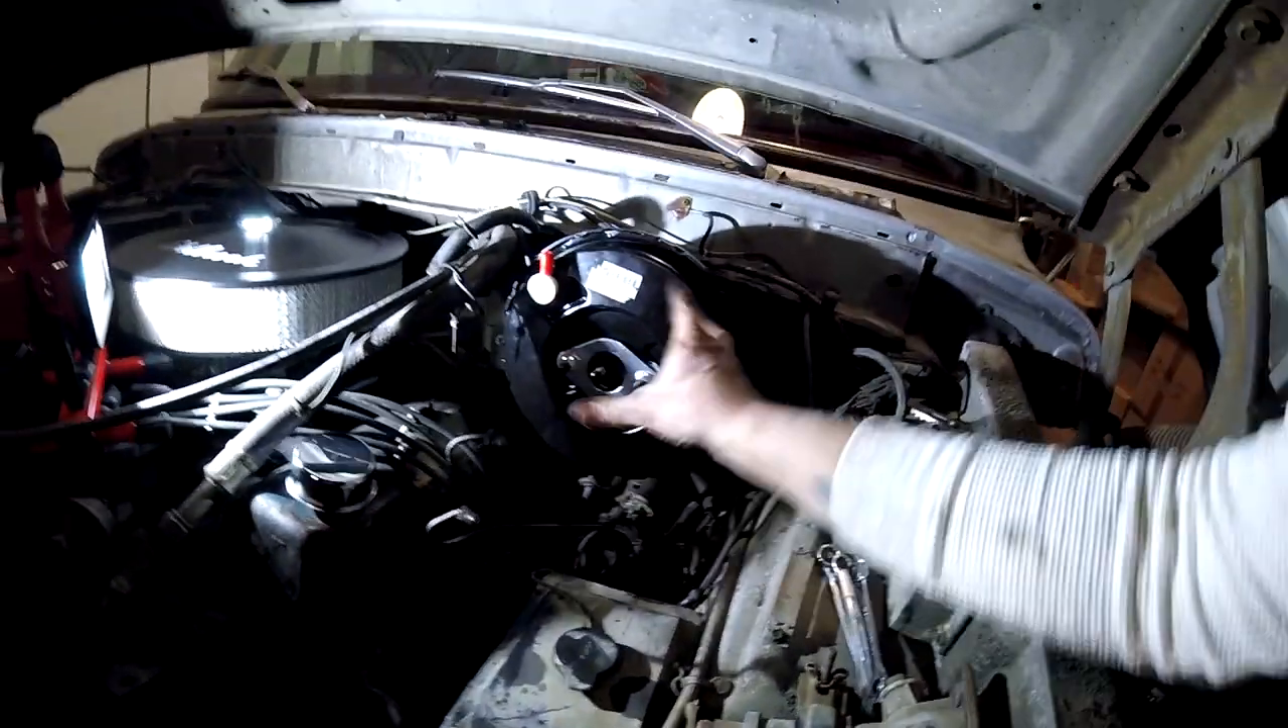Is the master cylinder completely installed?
No.